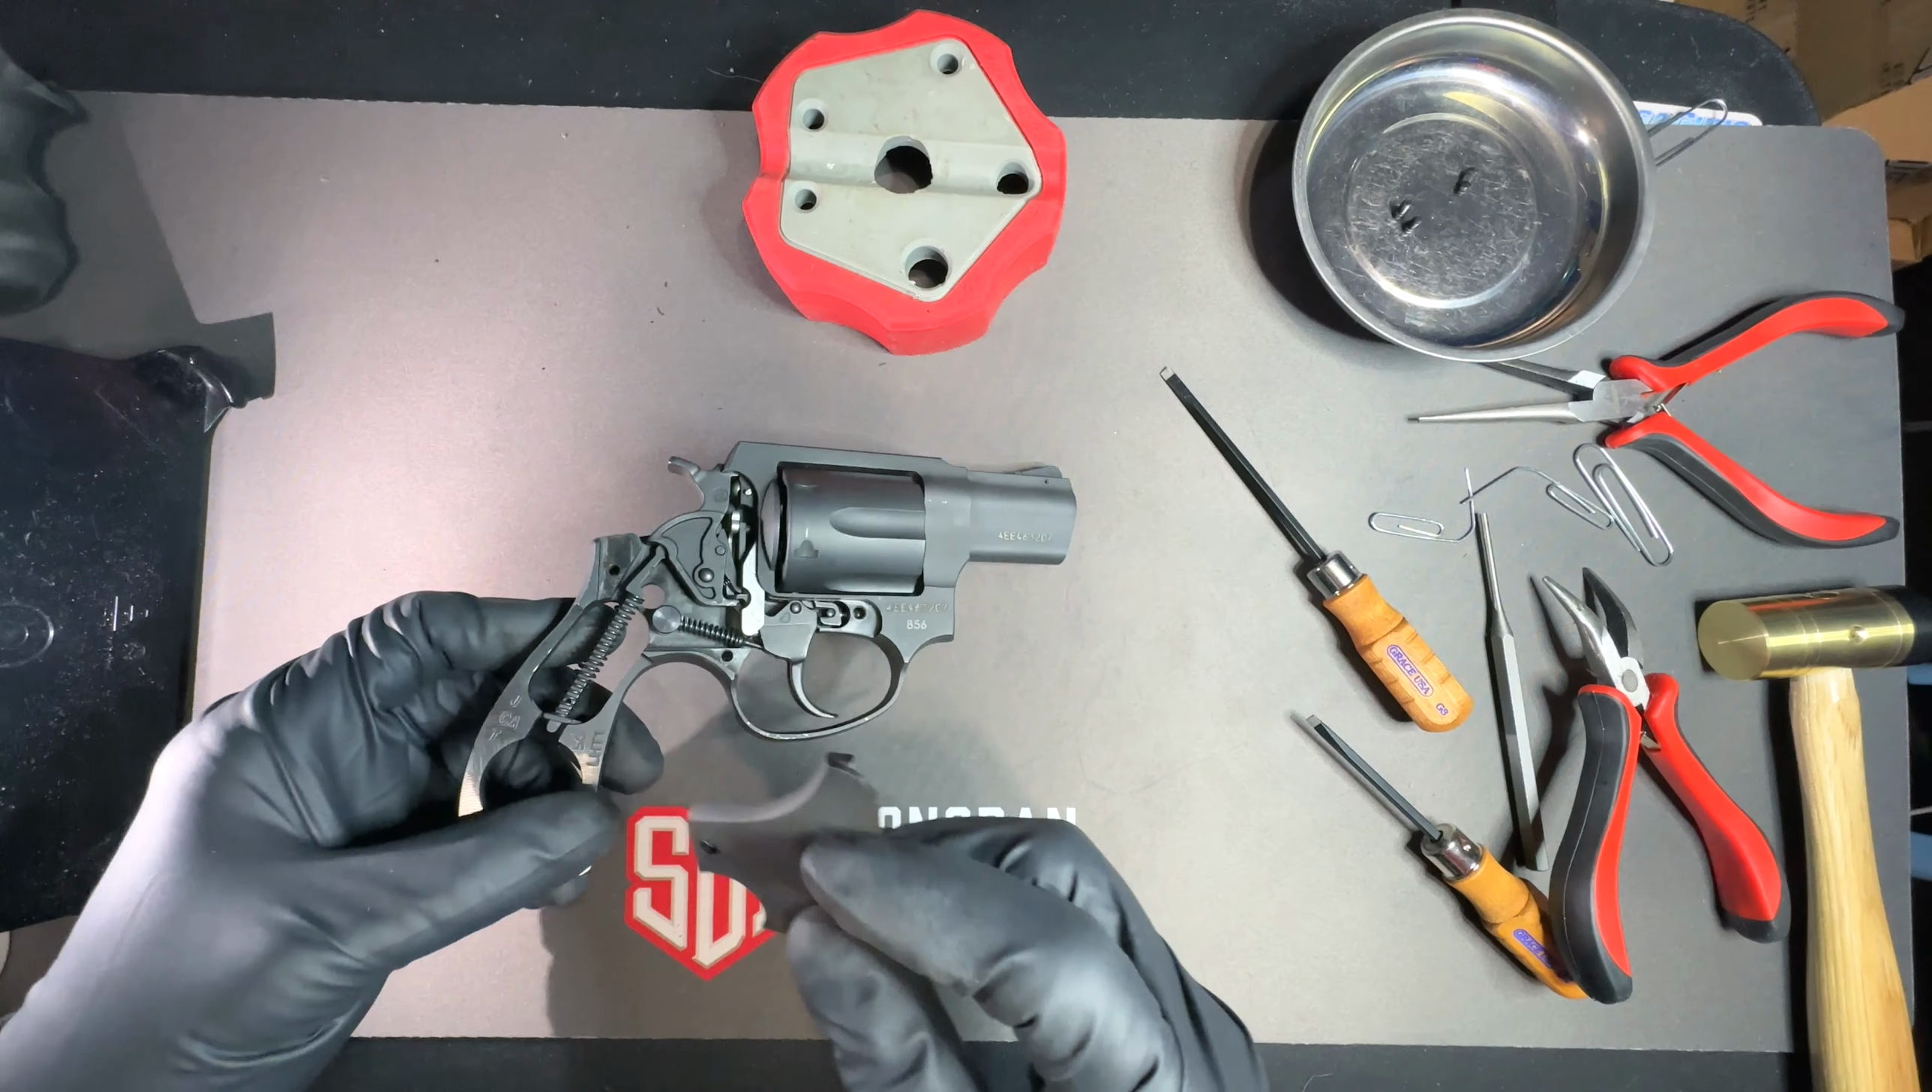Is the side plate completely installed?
No.